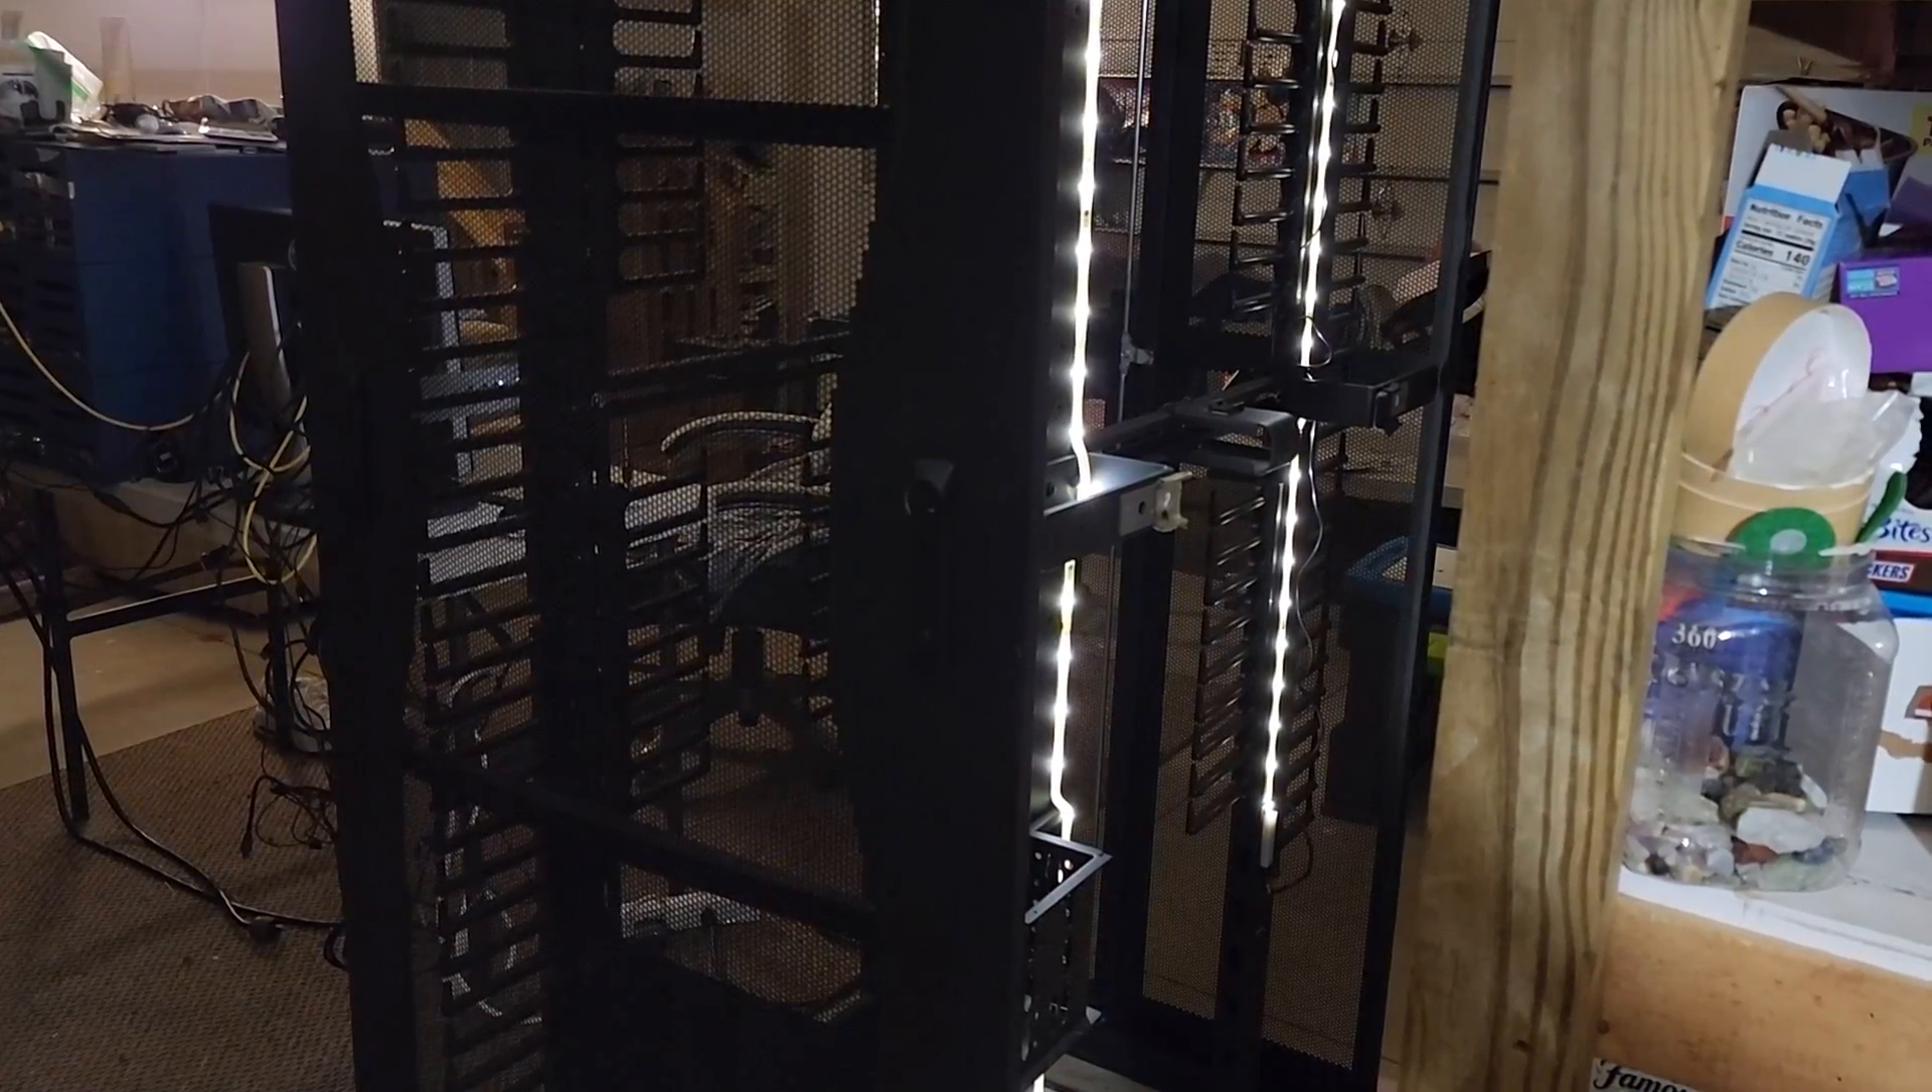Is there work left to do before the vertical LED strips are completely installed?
No.